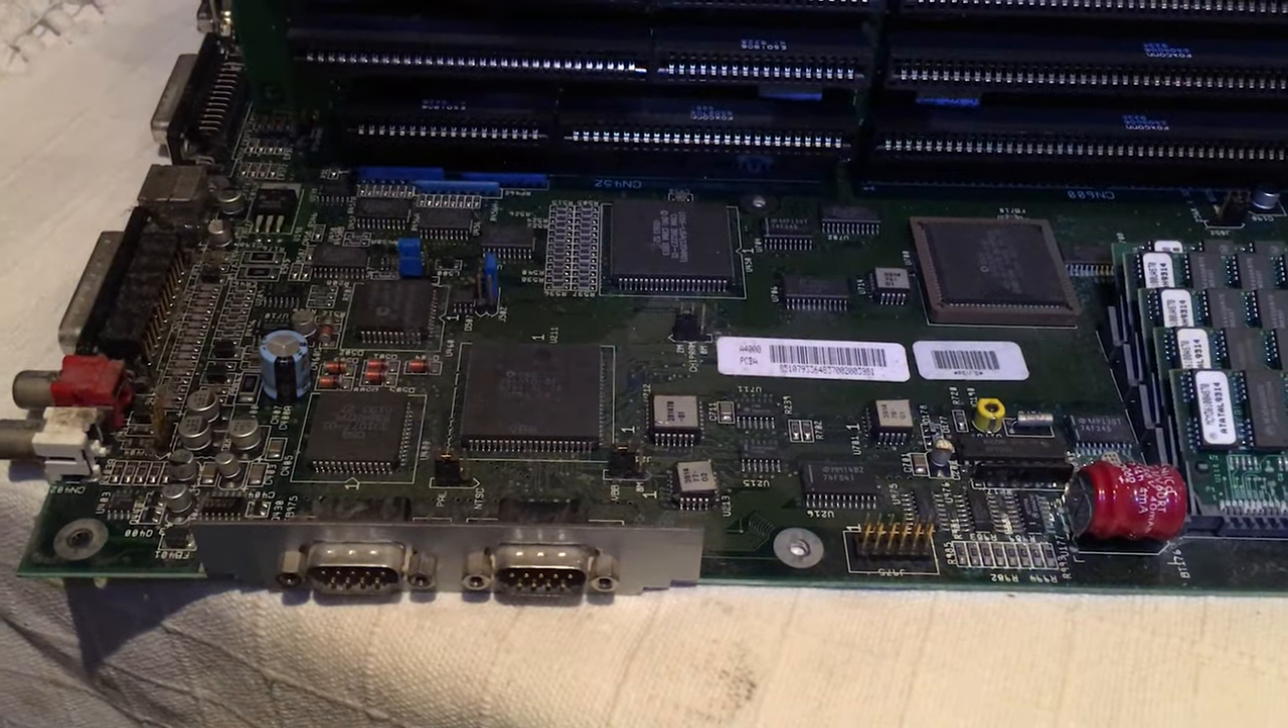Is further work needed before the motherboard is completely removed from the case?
No.